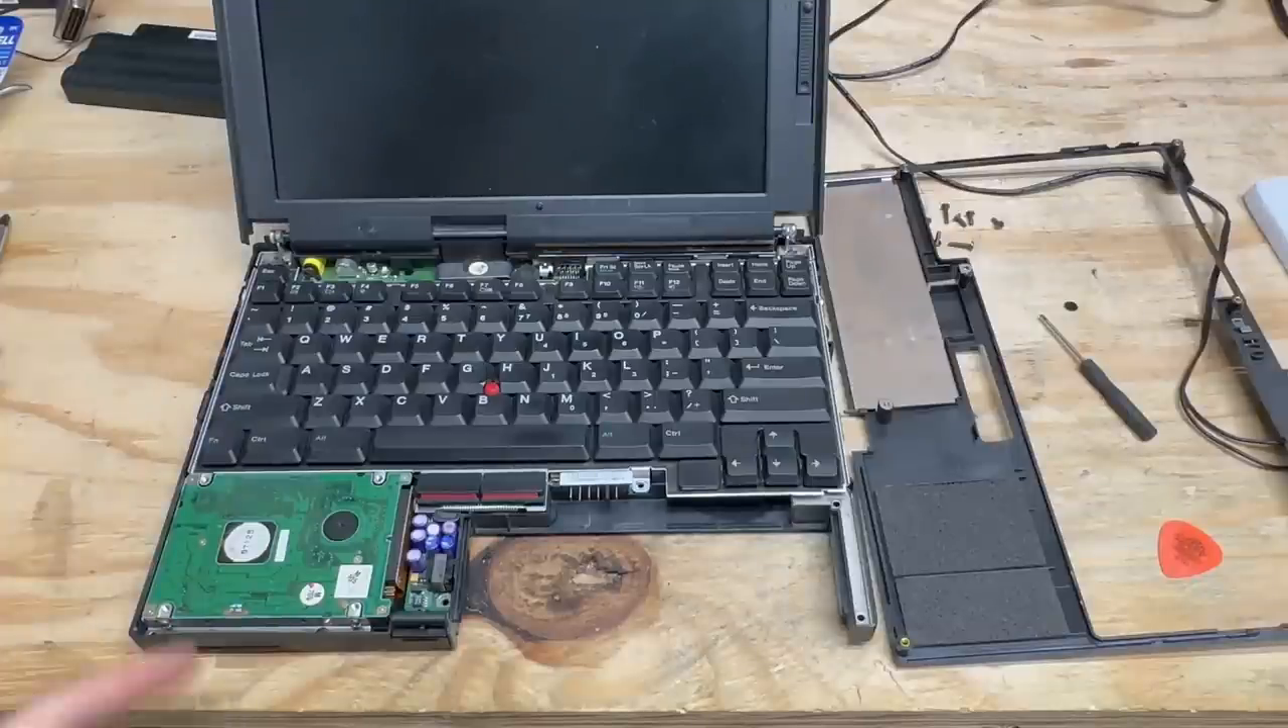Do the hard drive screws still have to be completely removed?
Yes.